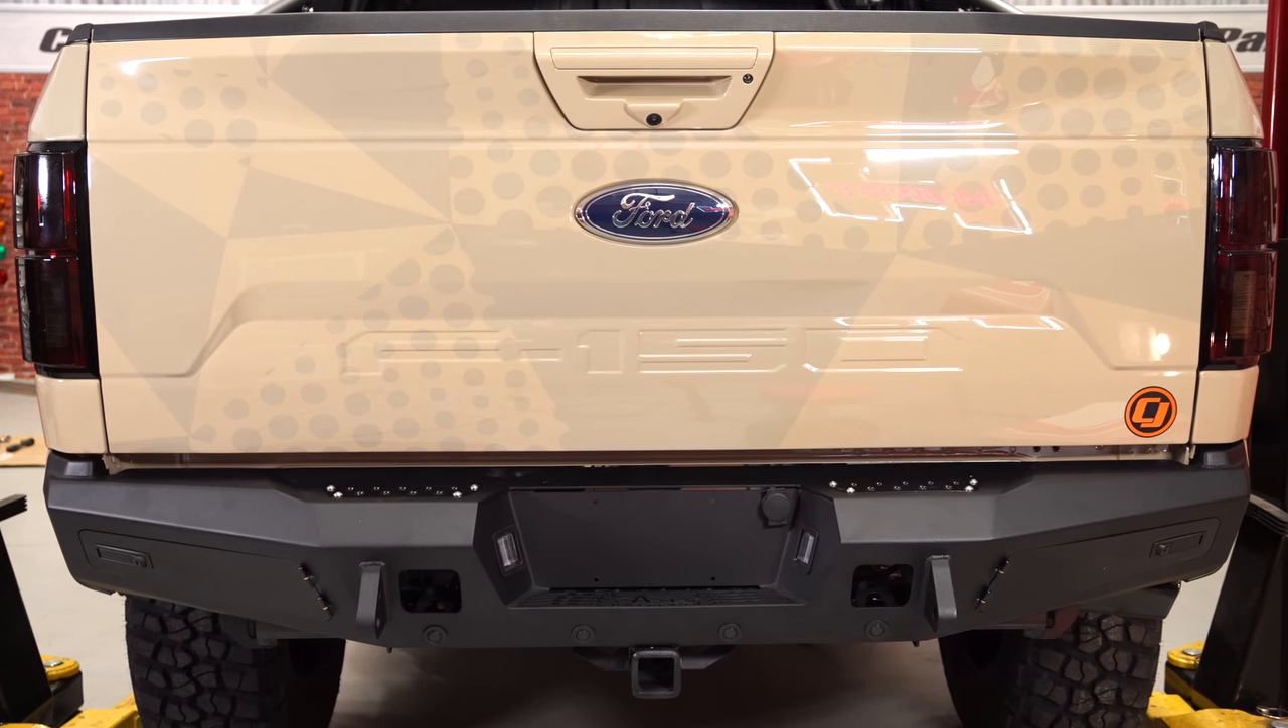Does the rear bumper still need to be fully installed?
No.